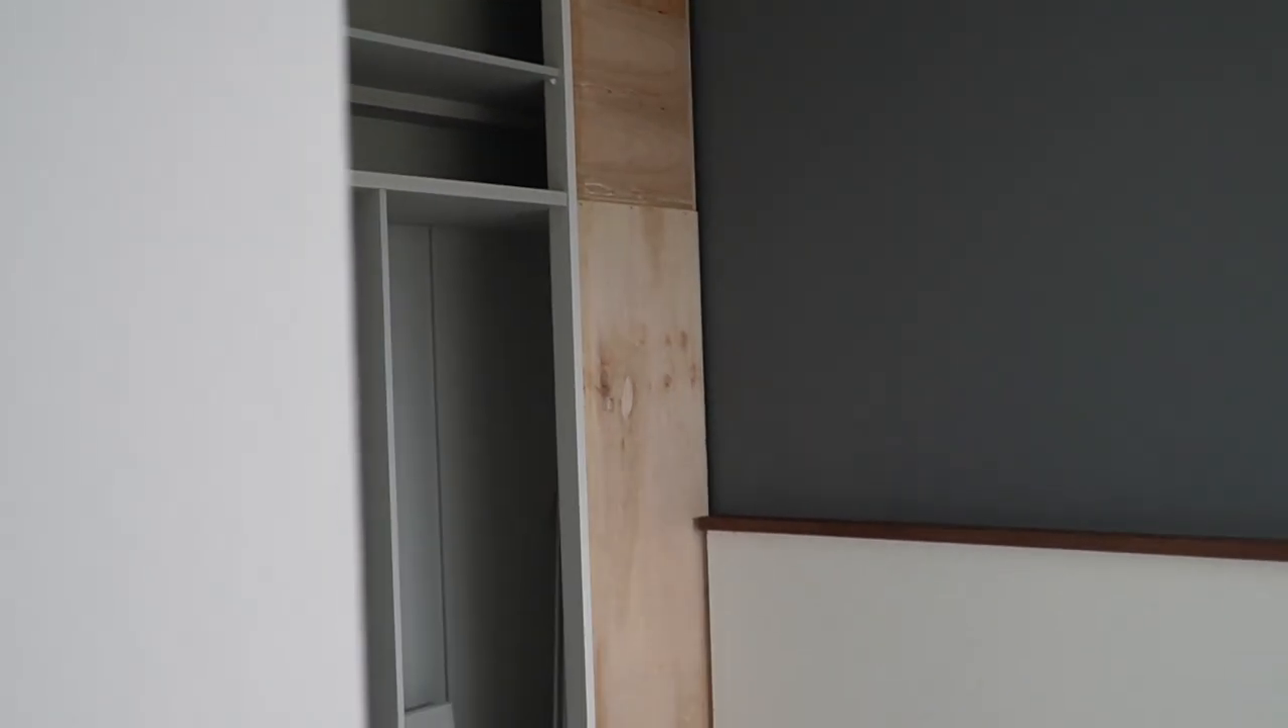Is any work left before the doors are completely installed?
Yes.